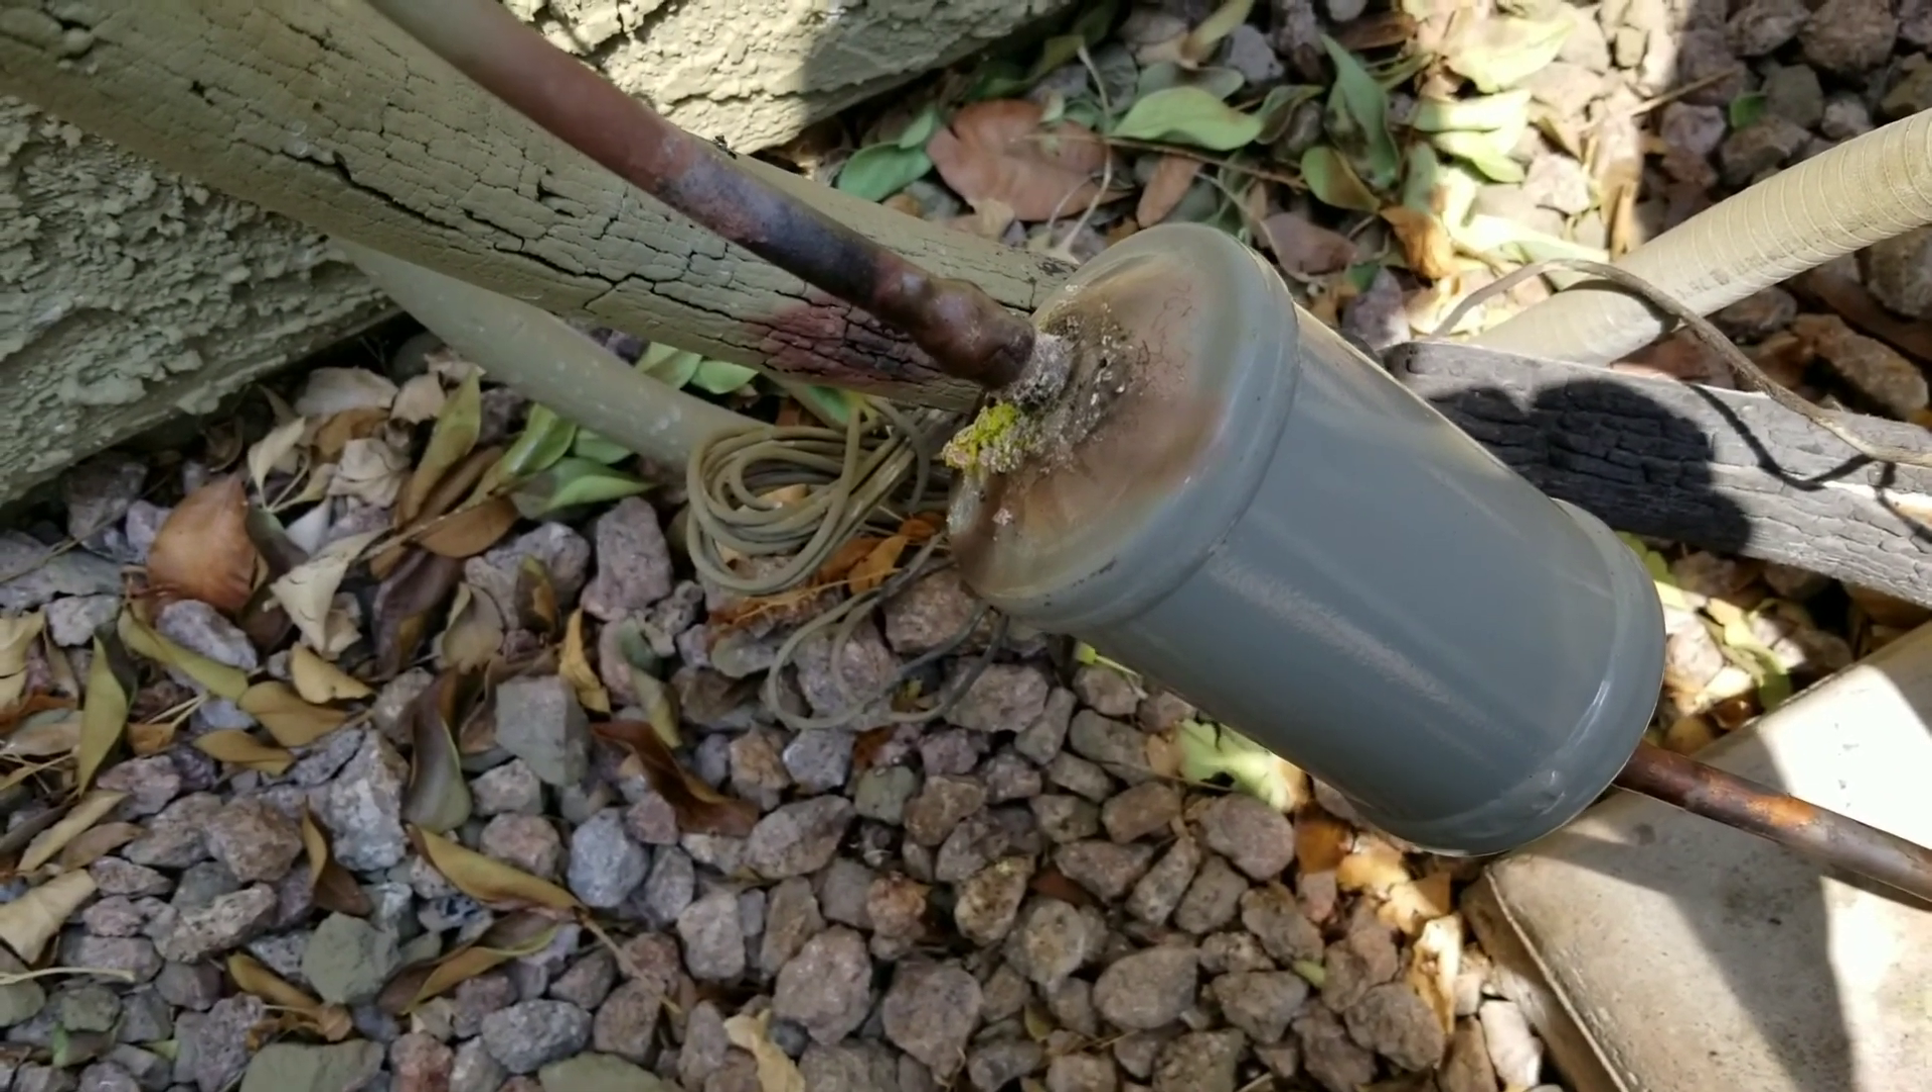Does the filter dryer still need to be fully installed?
No.